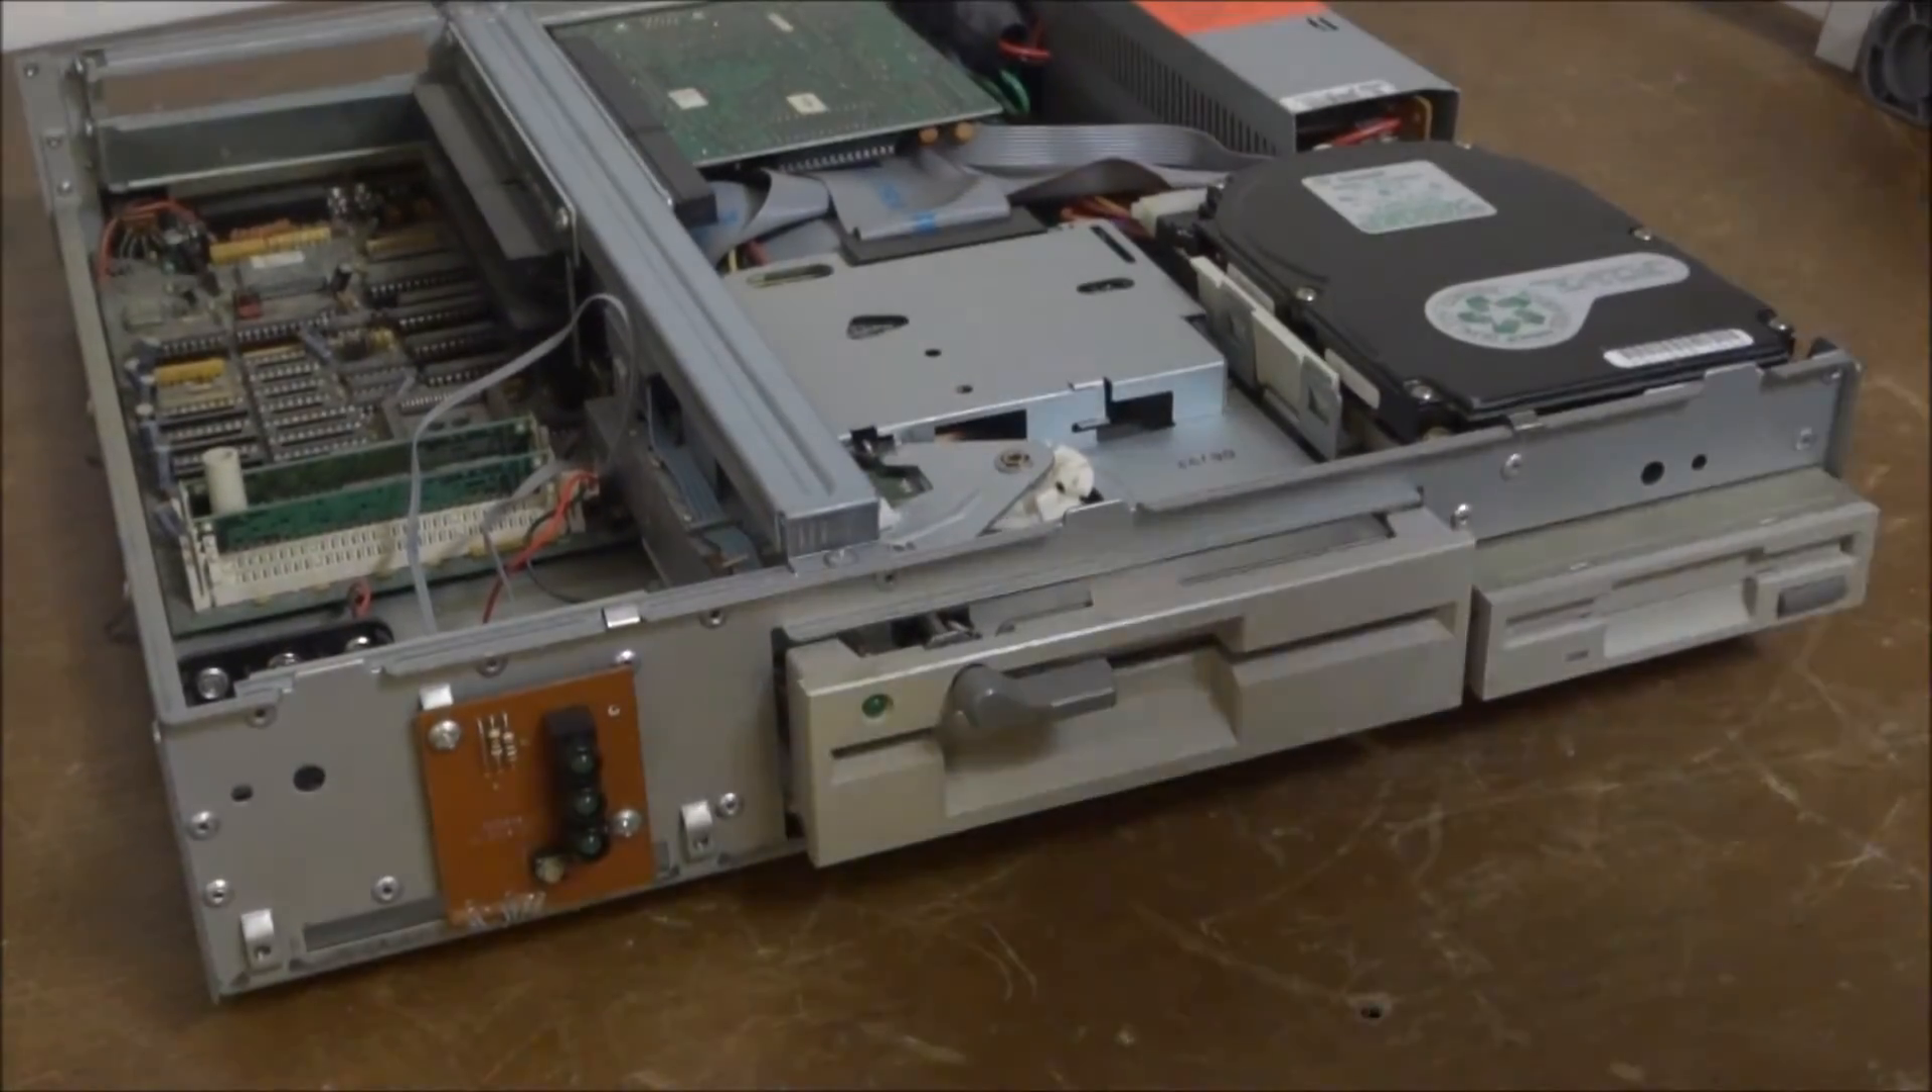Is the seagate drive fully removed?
No.